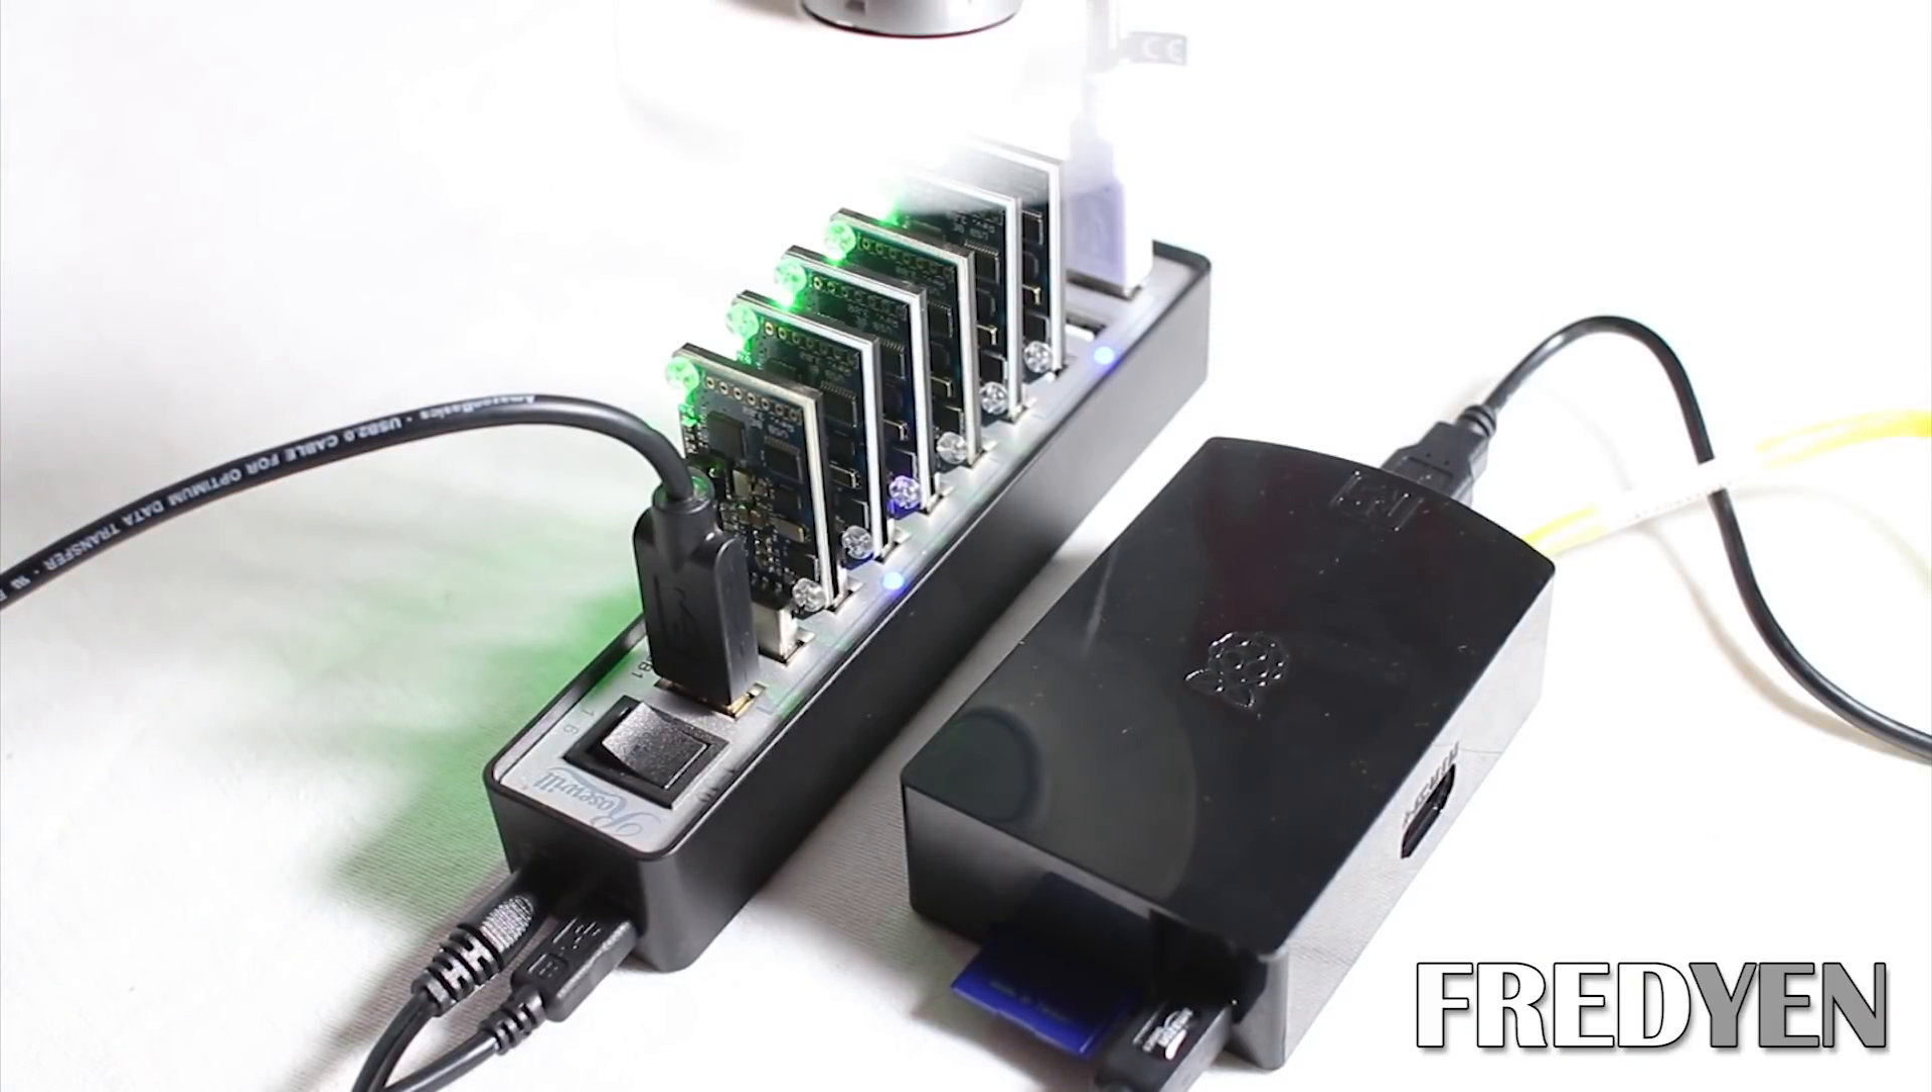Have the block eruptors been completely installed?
Yes.